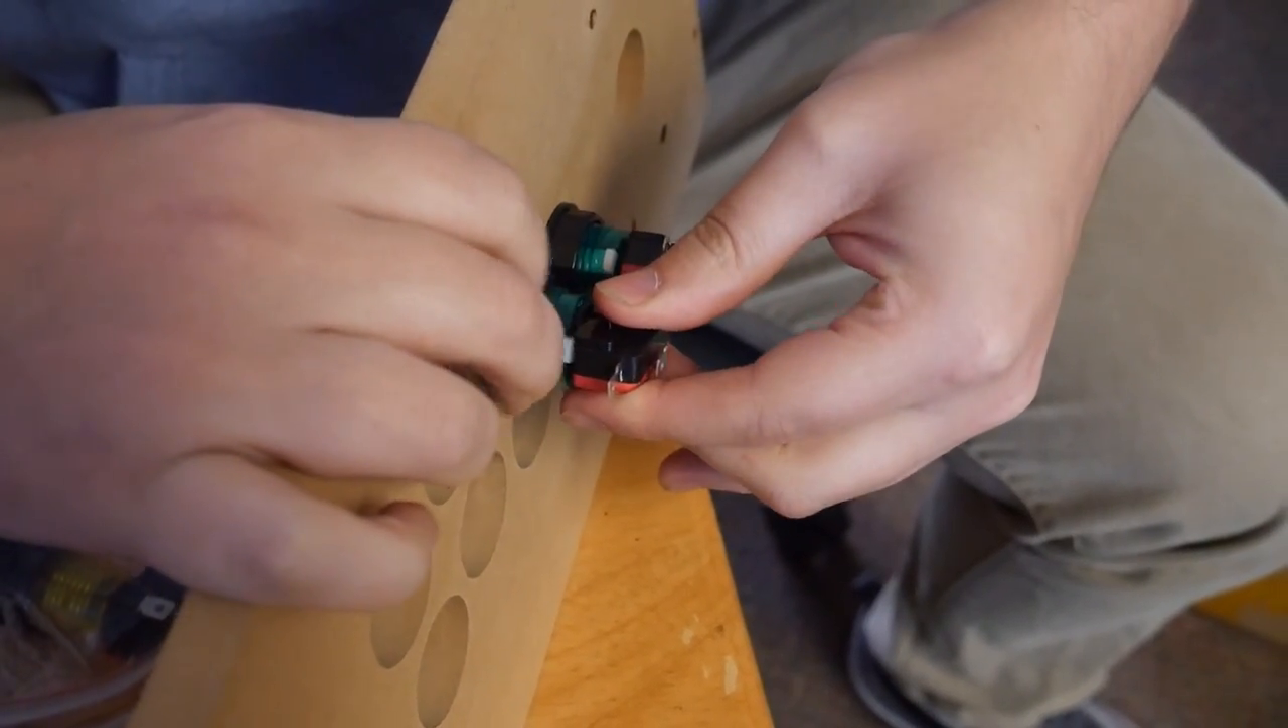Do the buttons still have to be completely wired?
Yes.